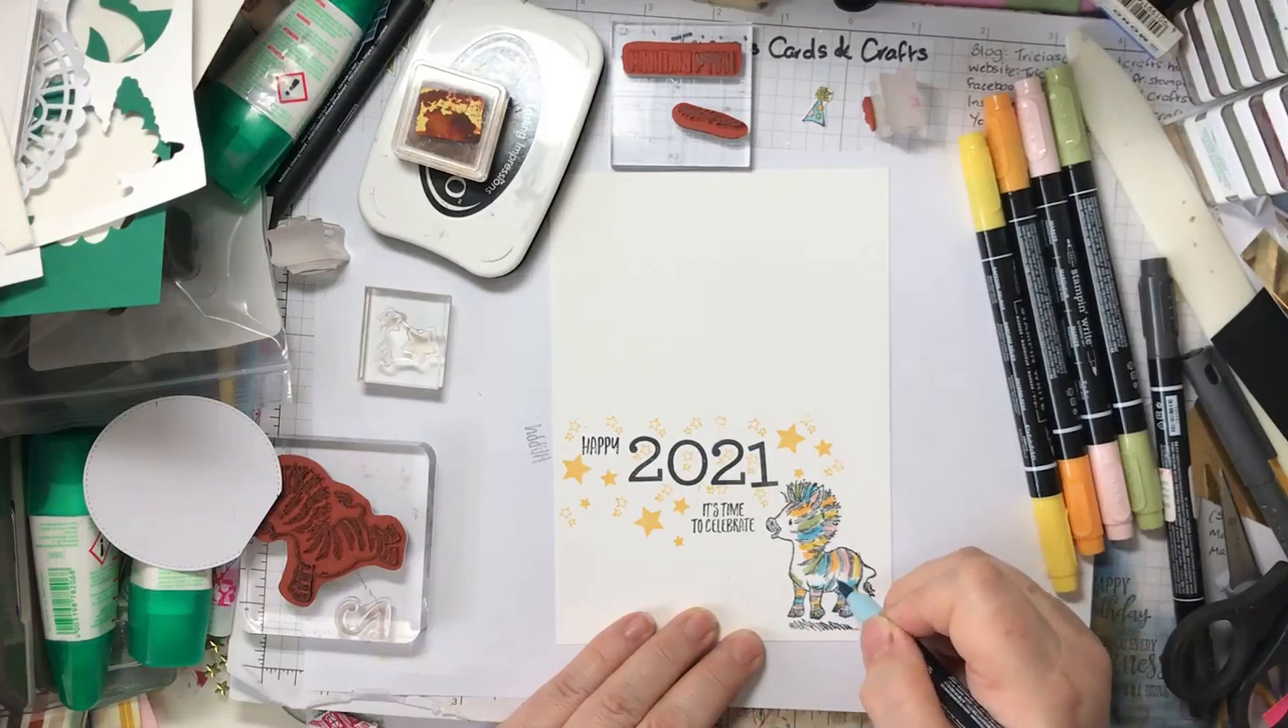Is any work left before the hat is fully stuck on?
Yes.